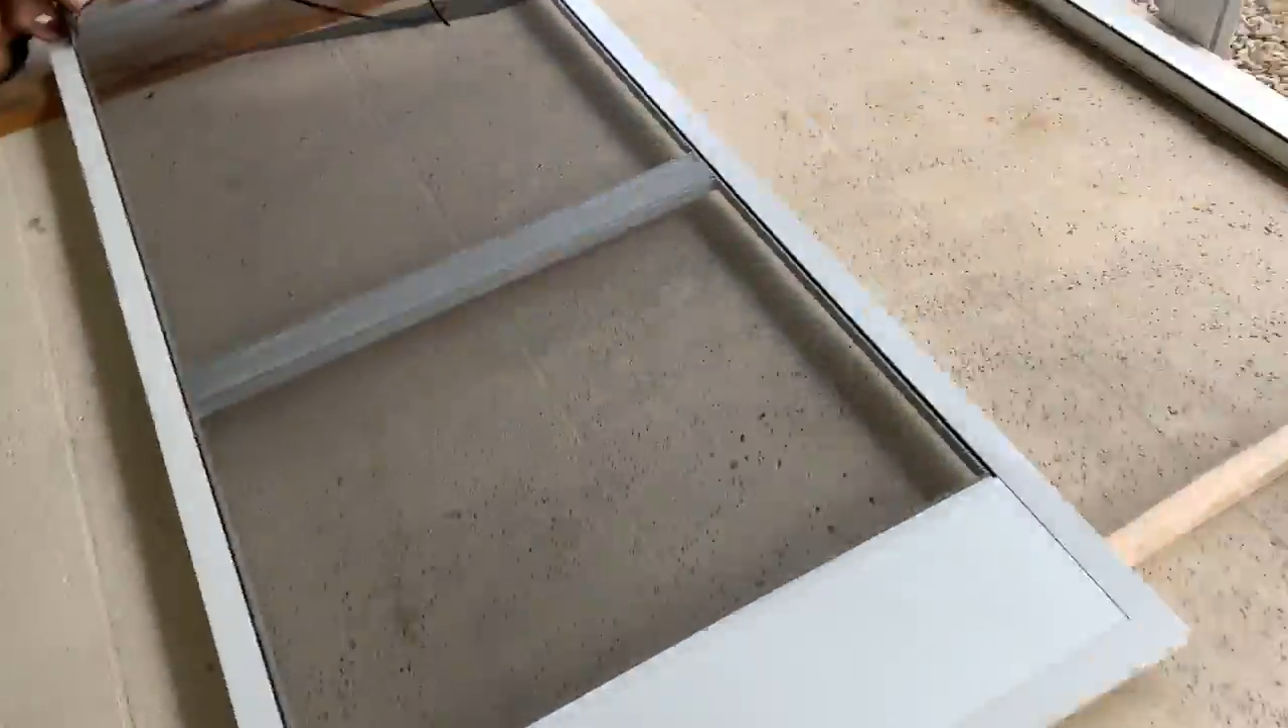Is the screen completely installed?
No.